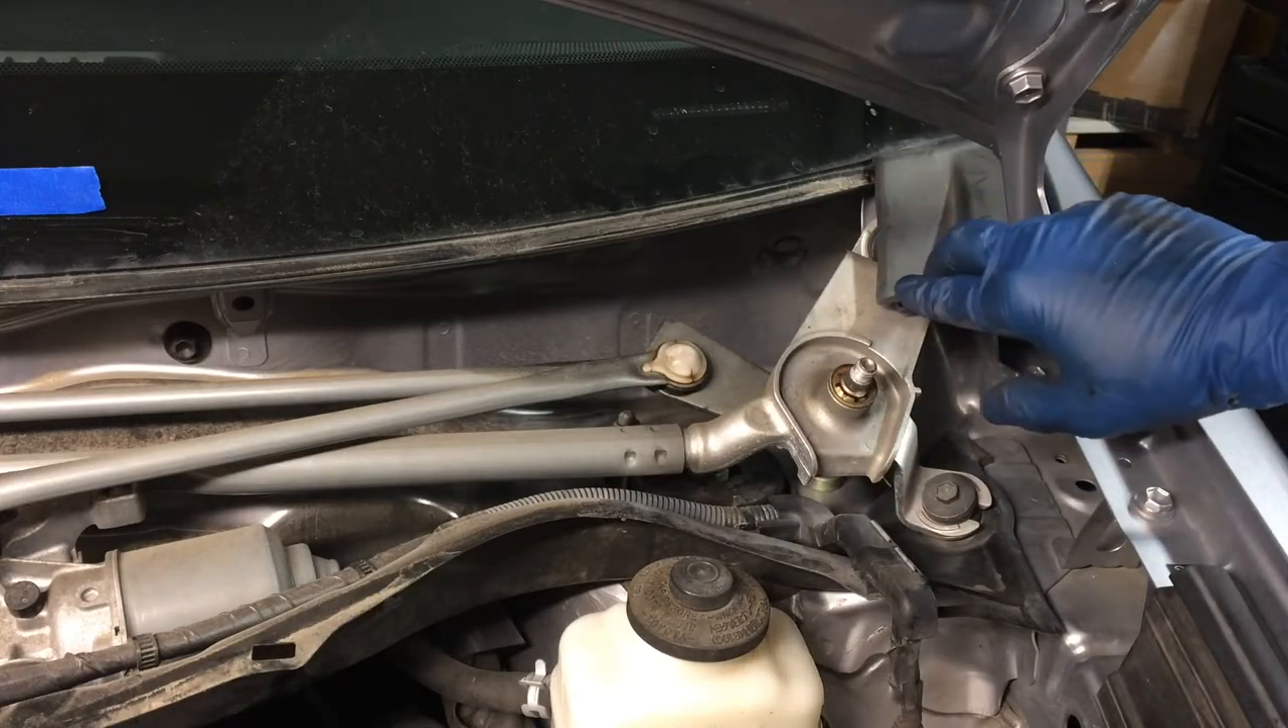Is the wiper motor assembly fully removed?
No.